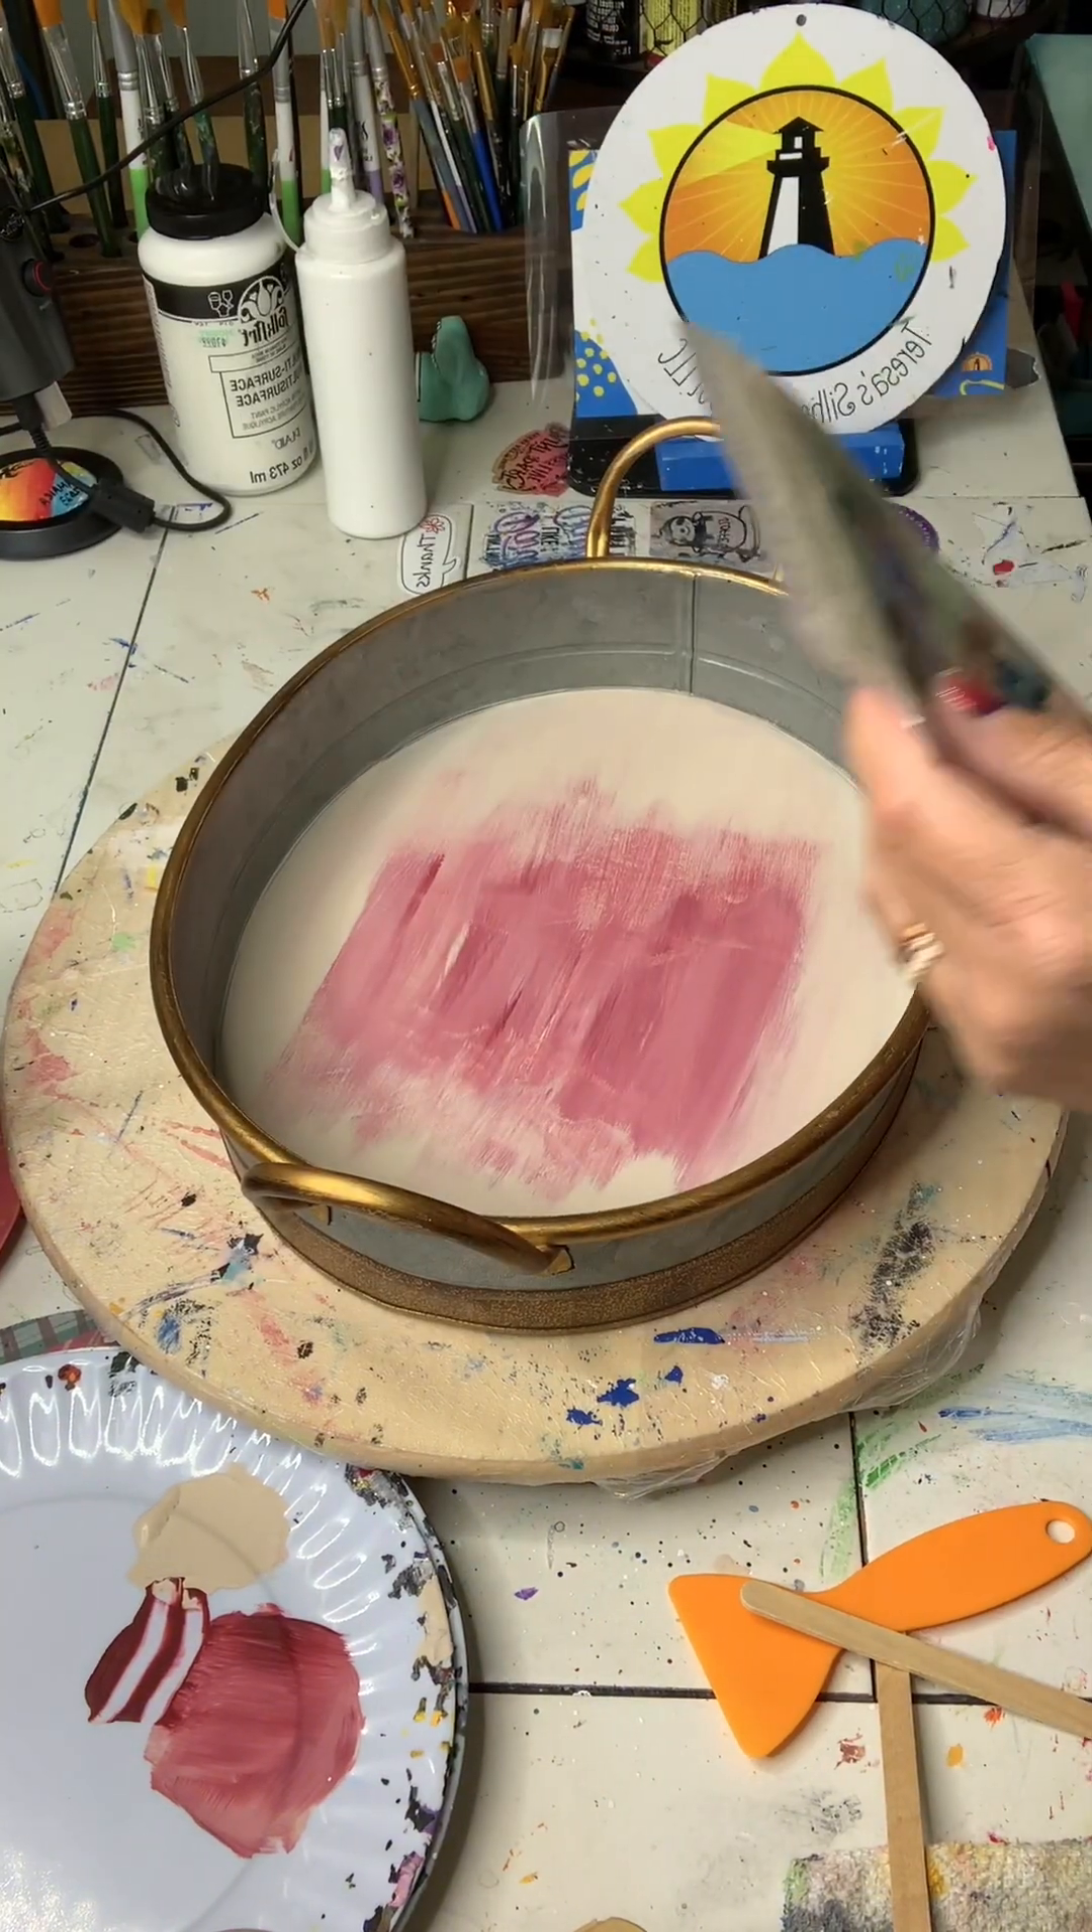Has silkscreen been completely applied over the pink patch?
No.